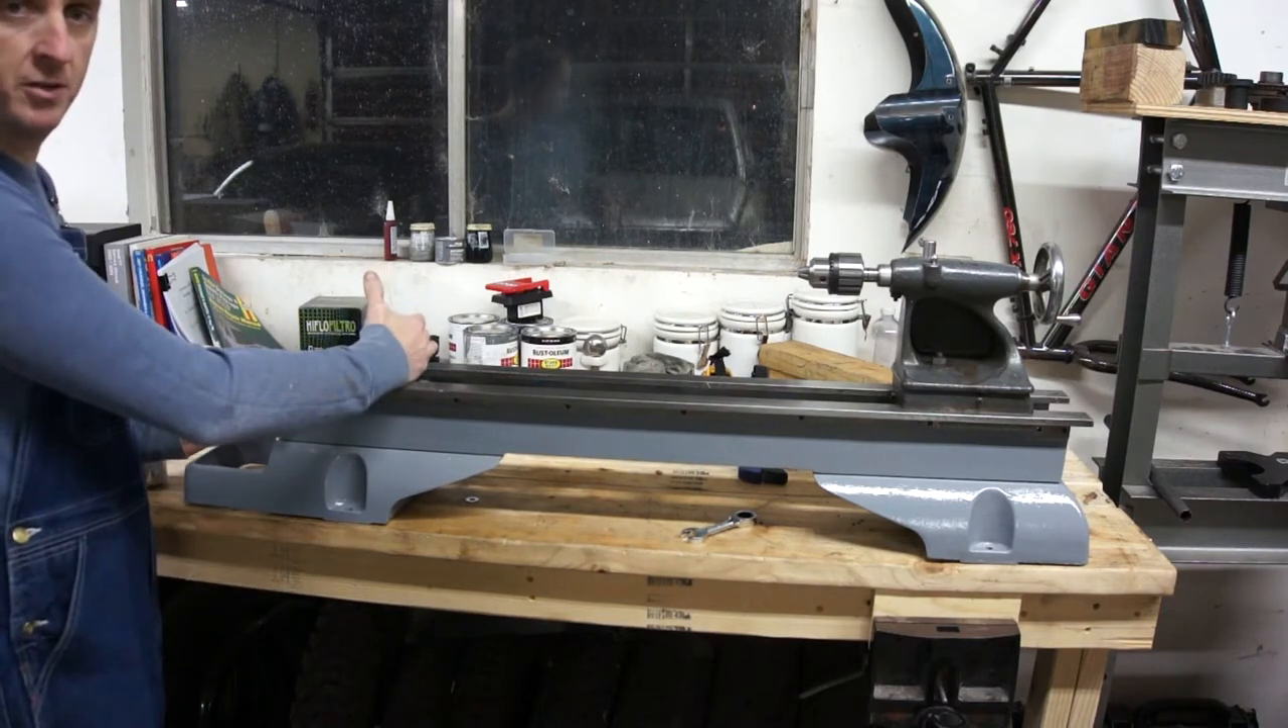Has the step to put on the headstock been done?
No.